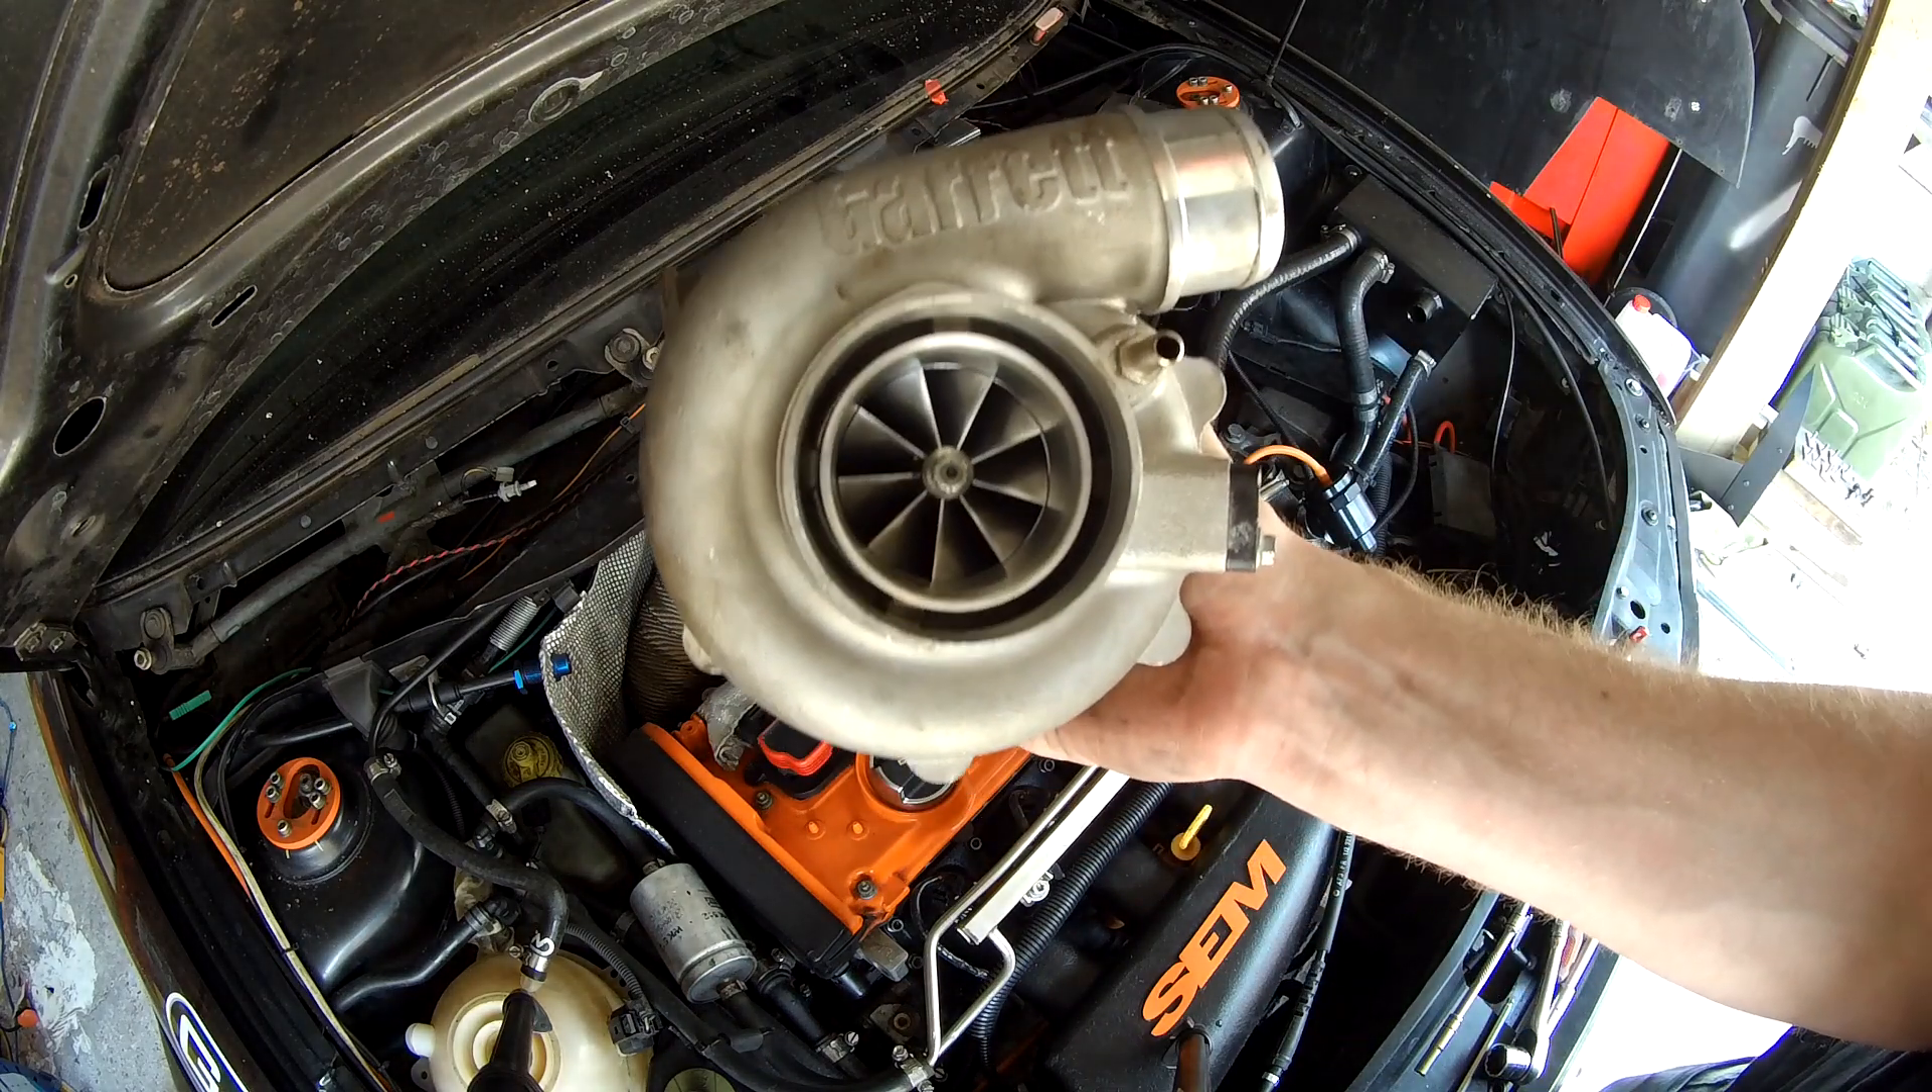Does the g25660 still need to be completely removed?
No.